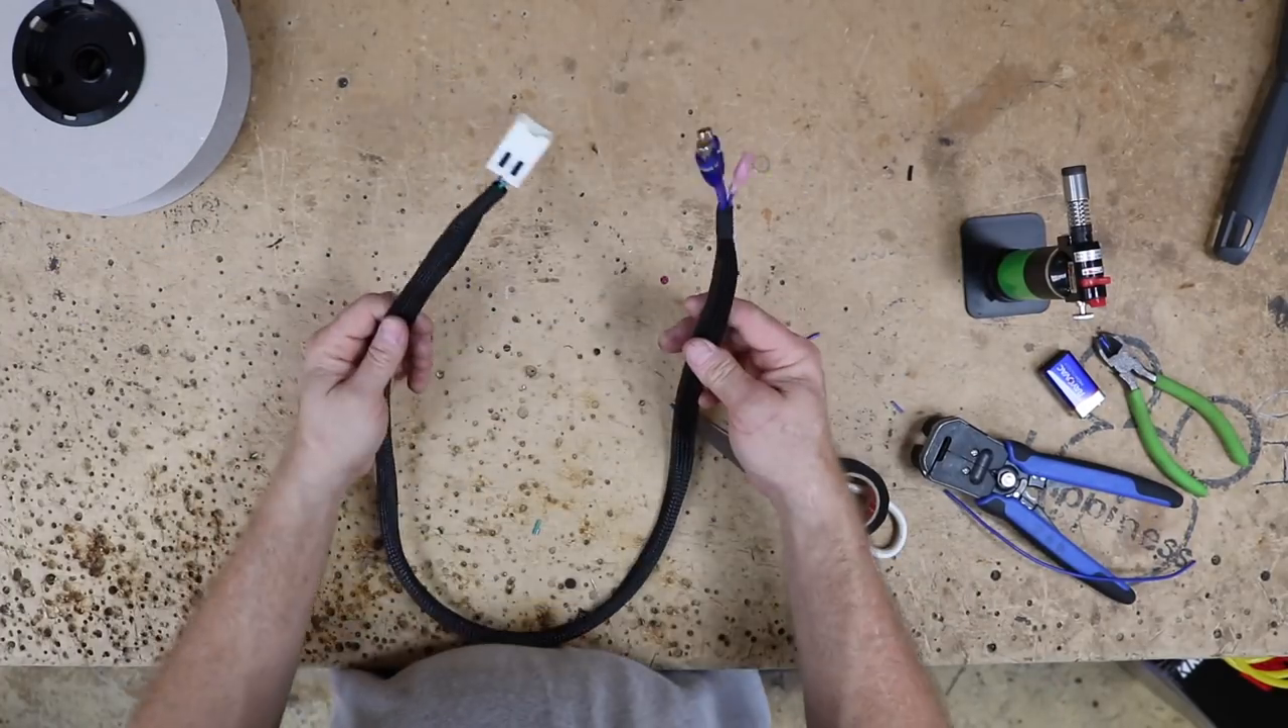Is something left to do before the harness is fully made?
No.